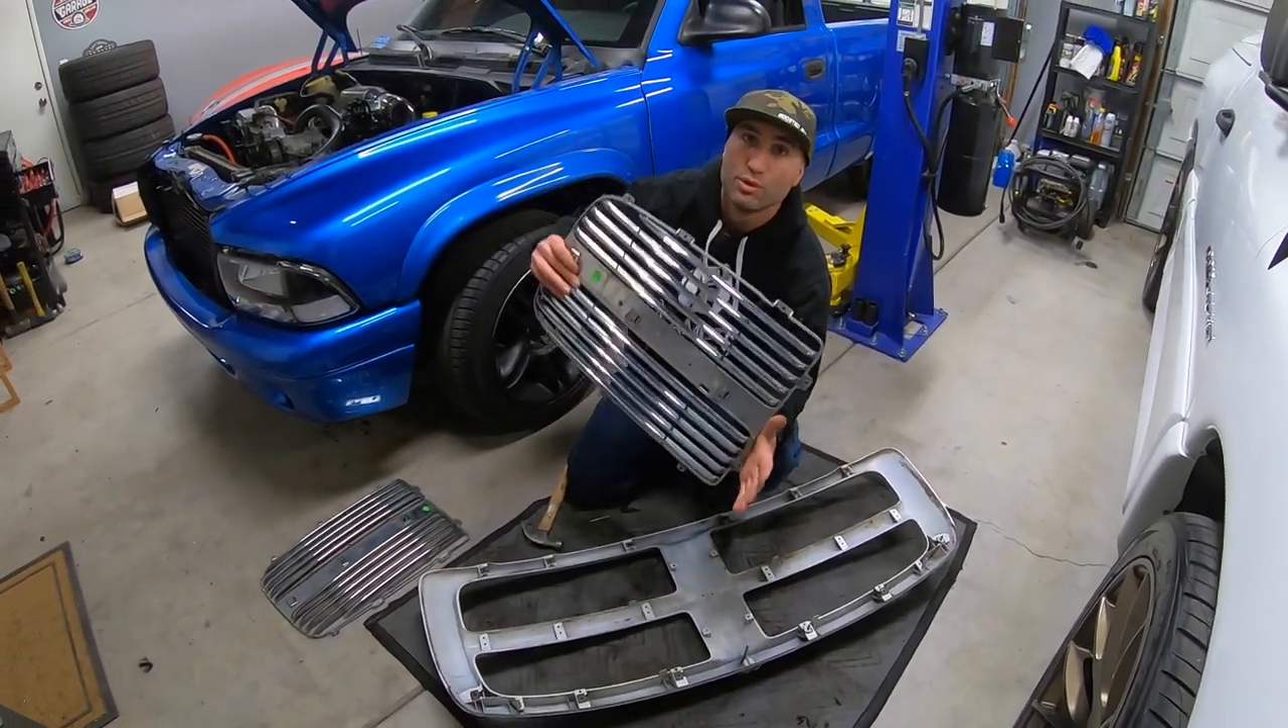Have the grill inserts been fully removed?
Yes.